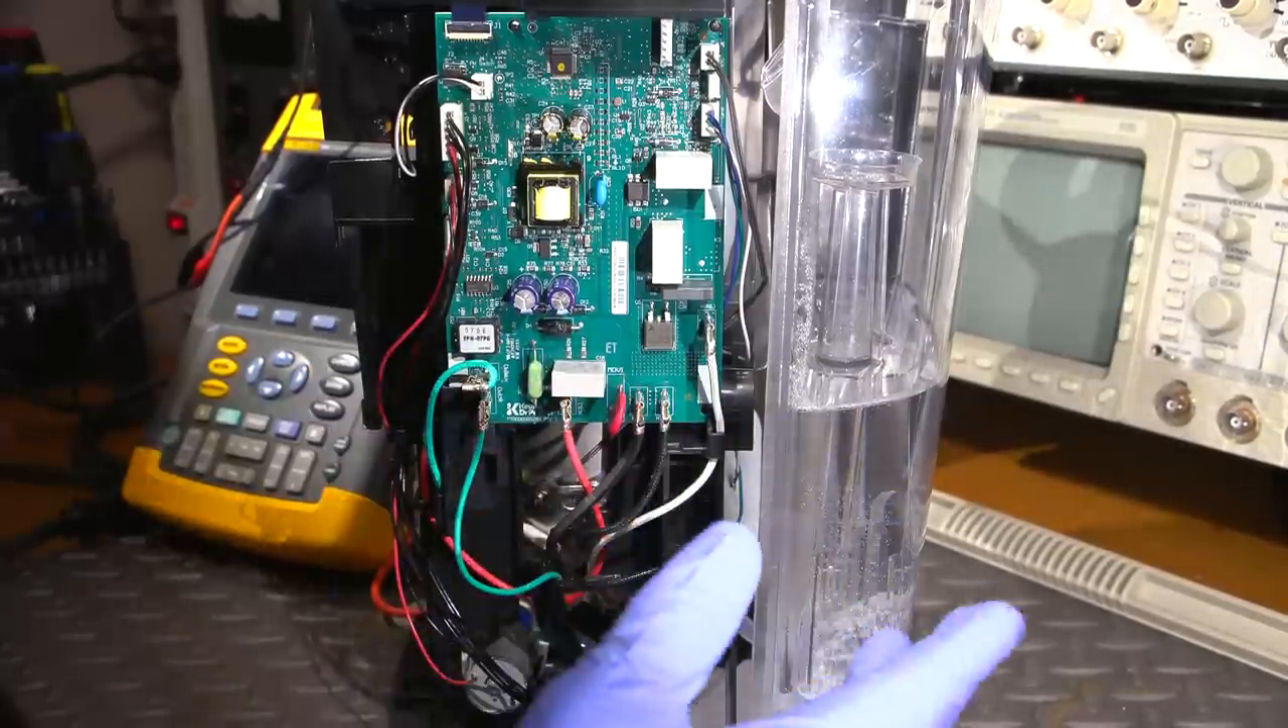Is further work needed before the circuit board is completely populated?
No.